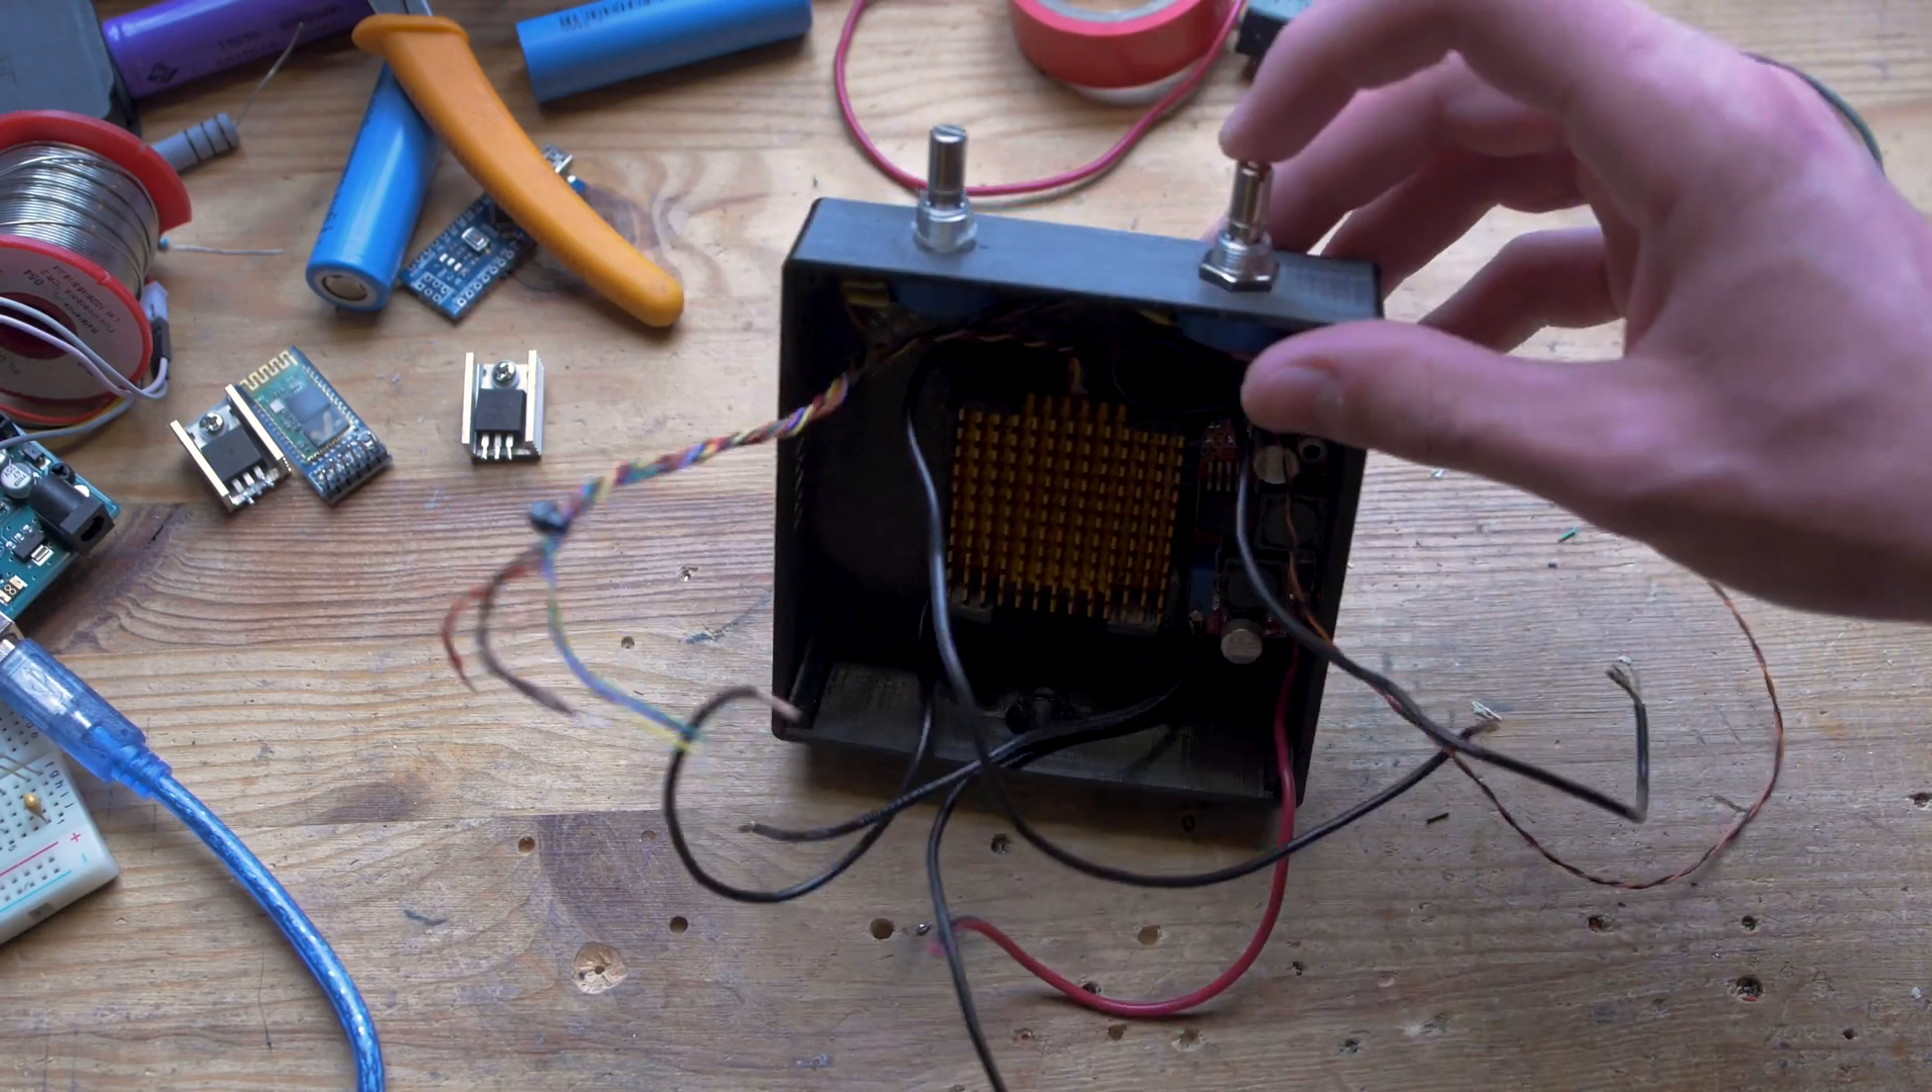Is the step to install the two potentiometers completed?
Yes.